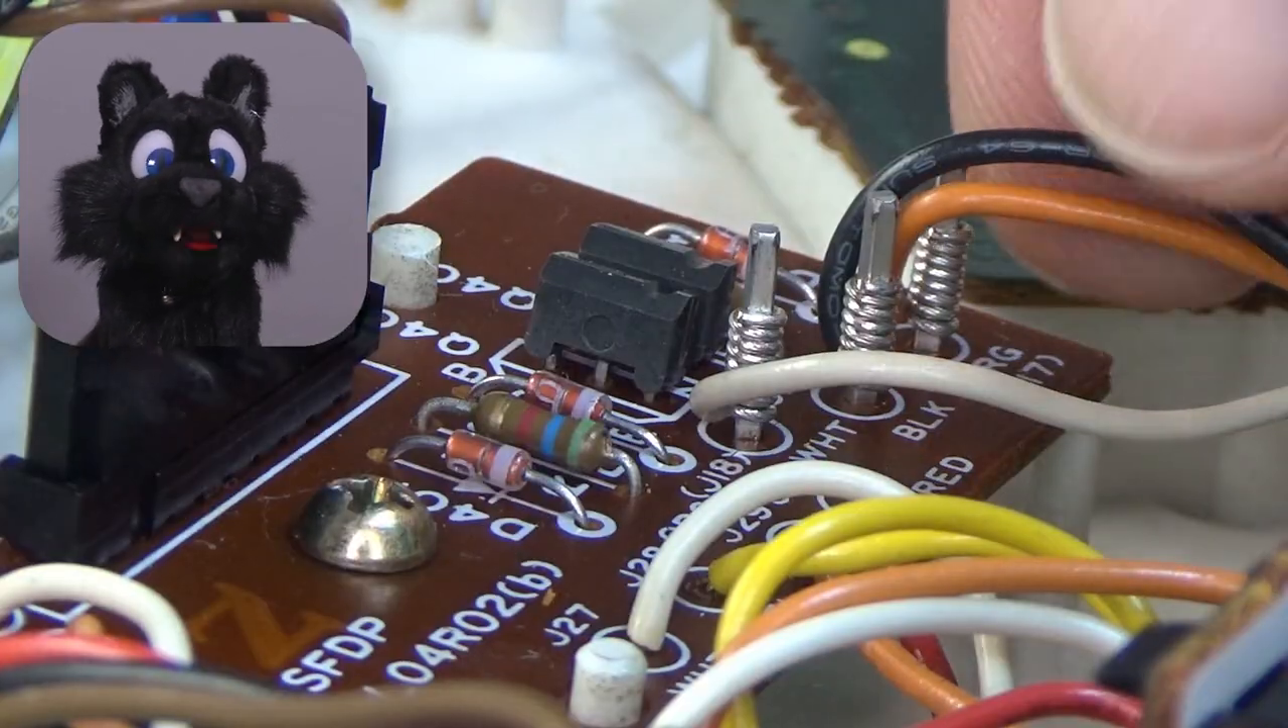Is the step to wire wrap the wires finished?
Yes.